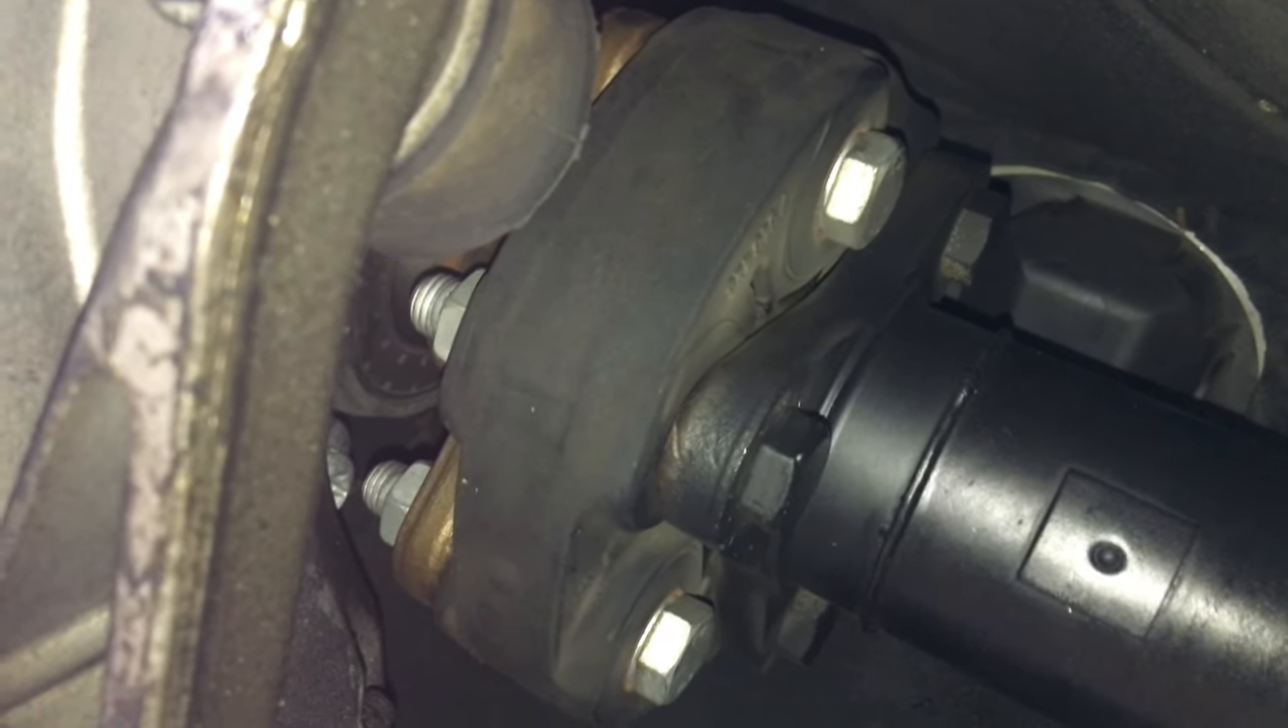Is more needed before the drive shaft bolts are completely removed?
Yes.